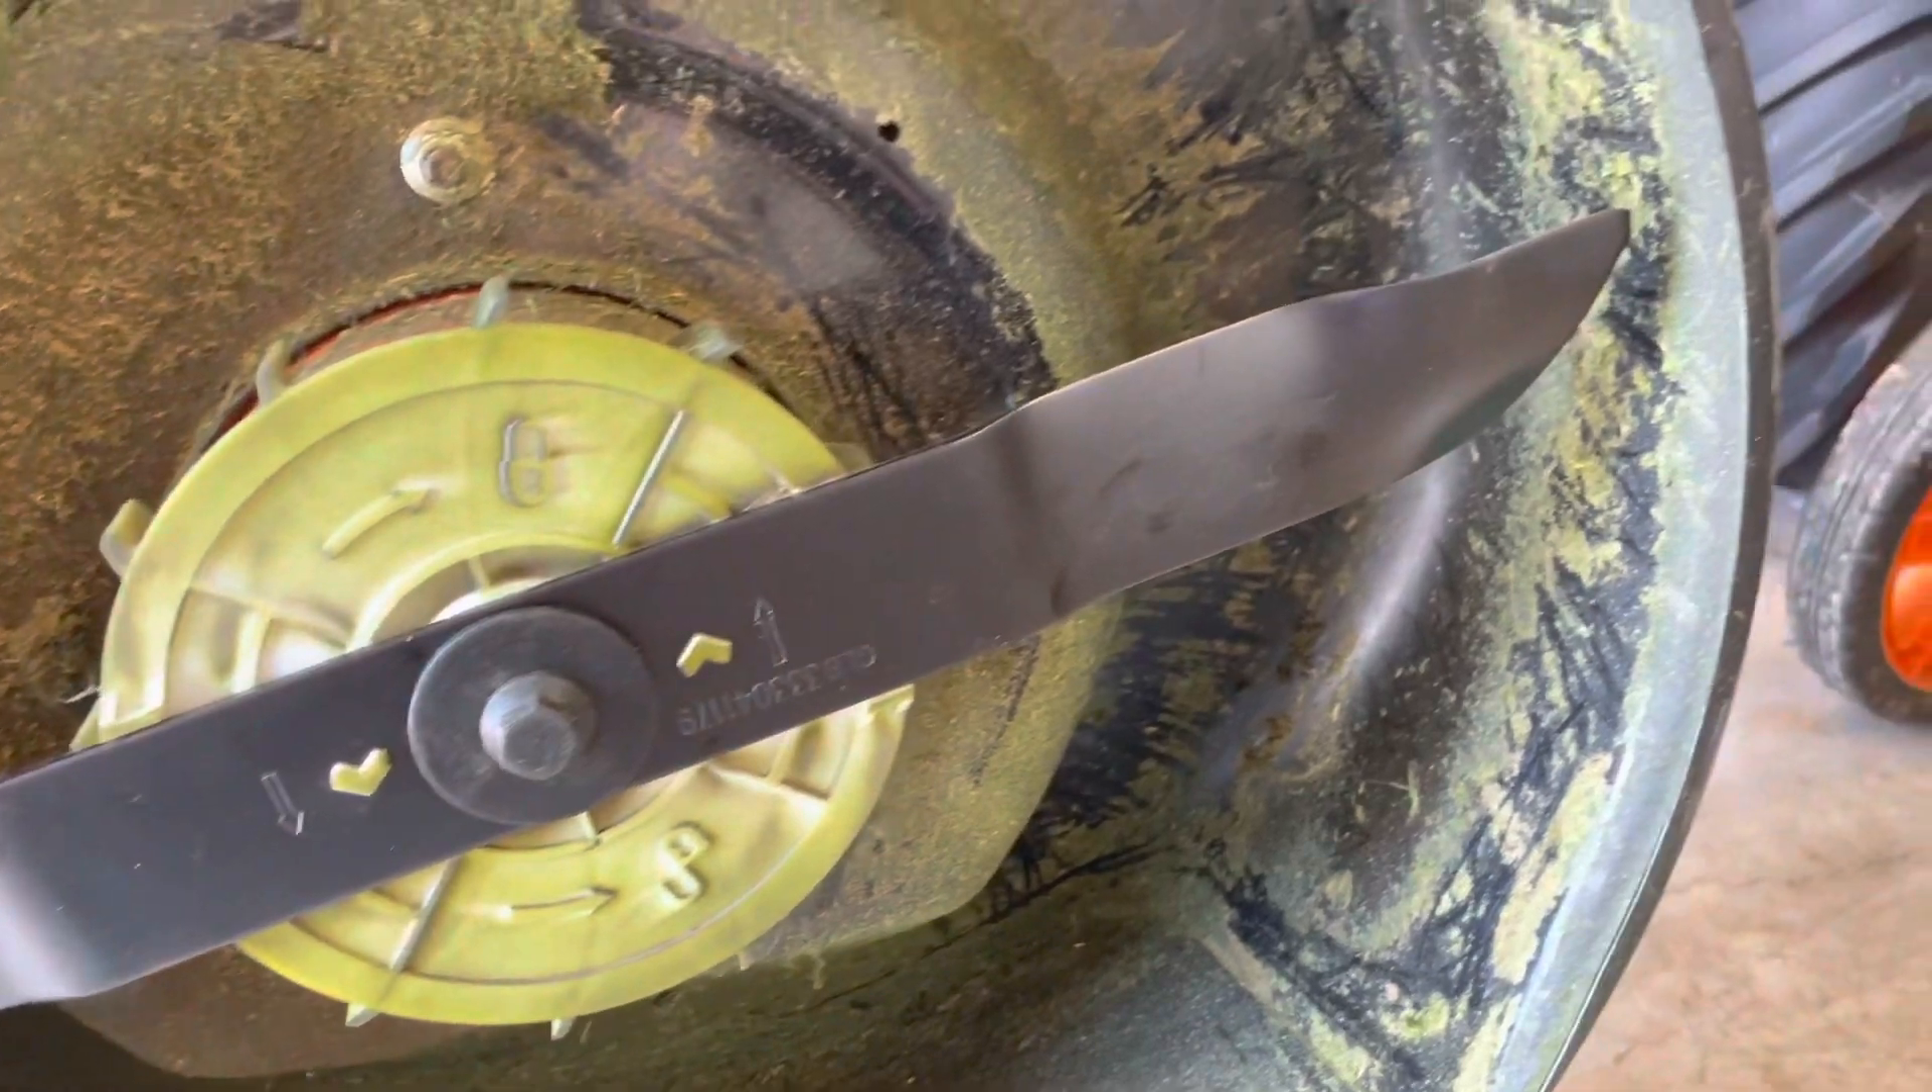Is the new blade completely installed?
Yes.